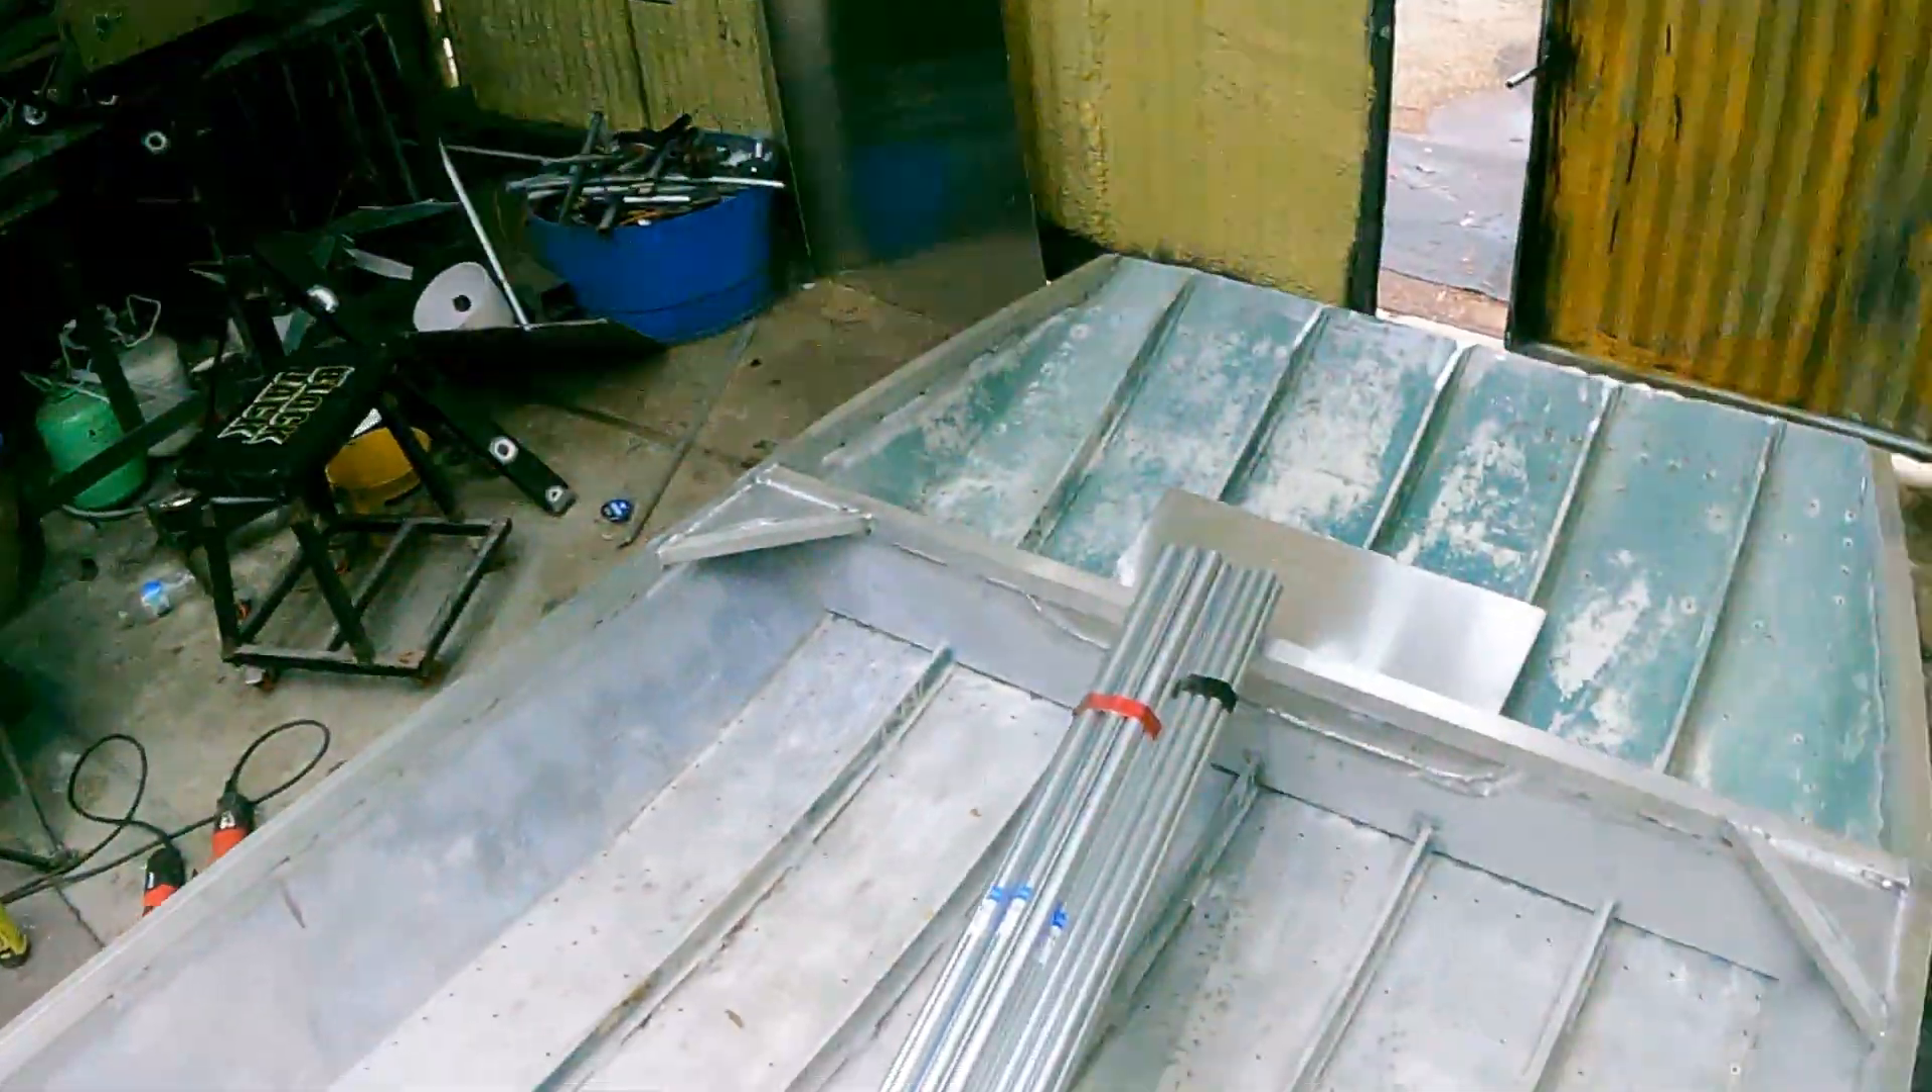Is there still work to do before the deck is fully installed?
Yes.